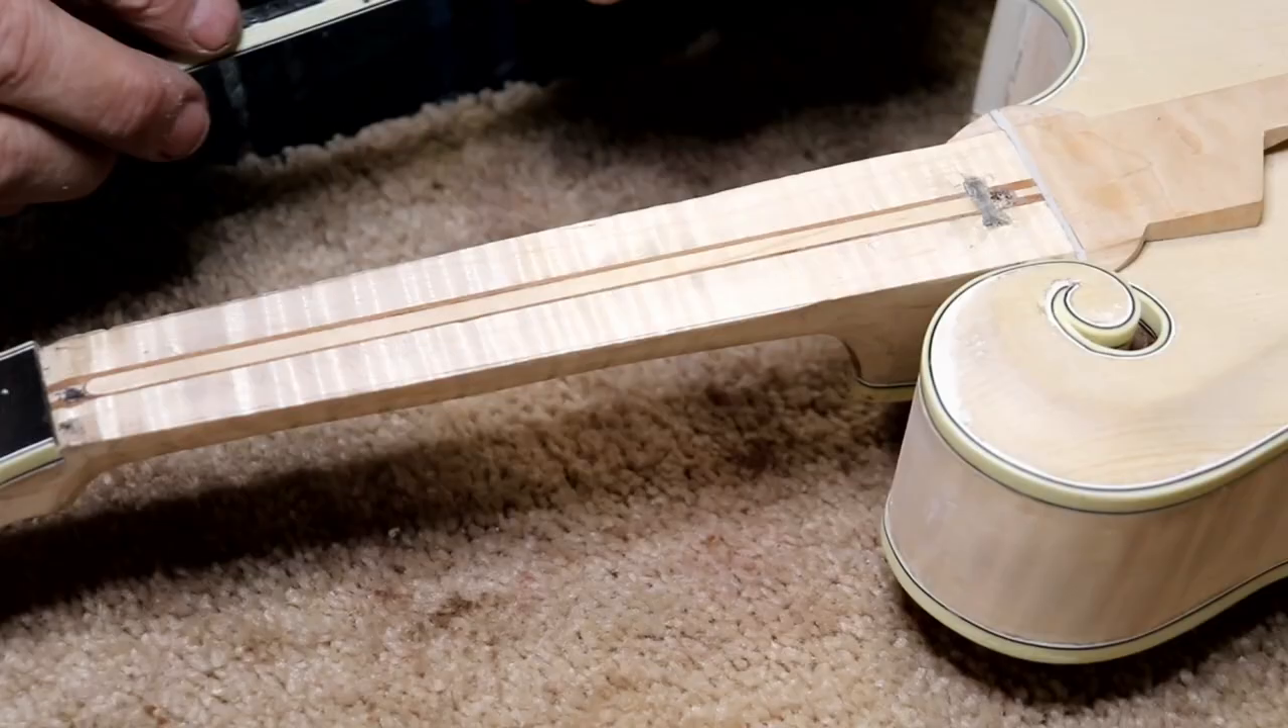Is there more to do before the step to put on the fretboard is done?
Yes.